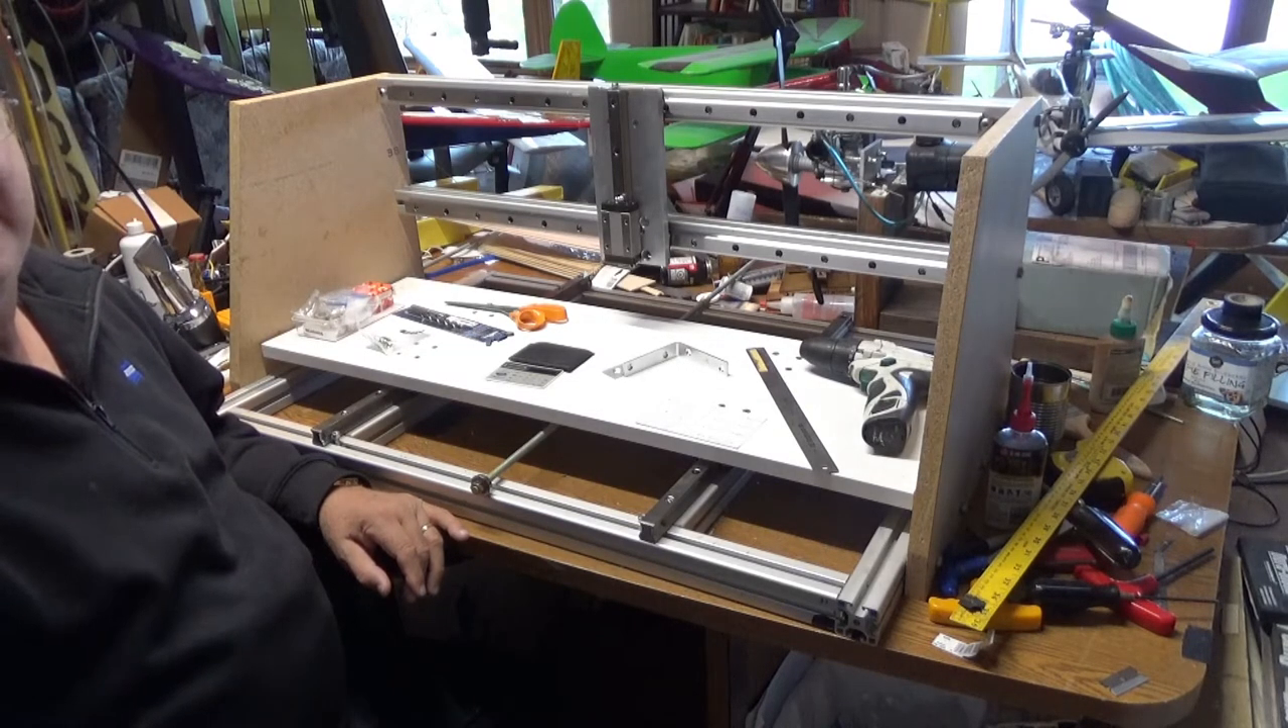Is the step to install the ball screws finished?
No.